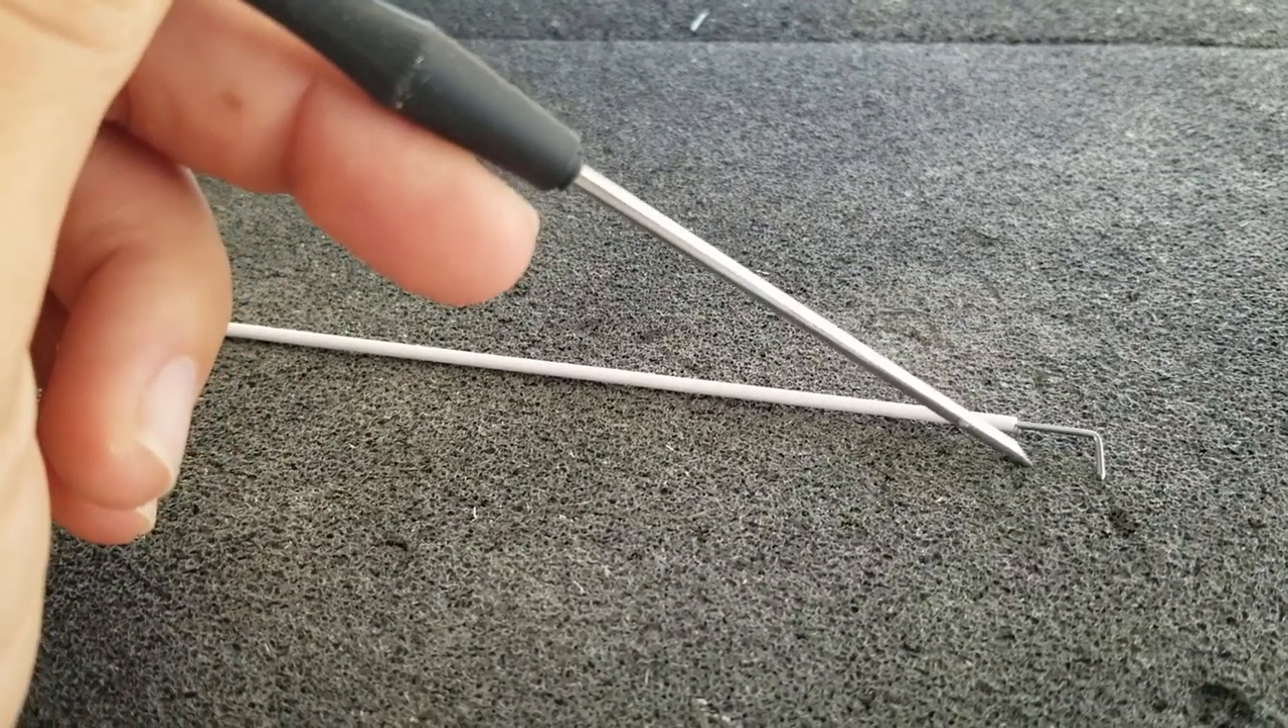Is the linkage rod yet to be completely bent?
No.